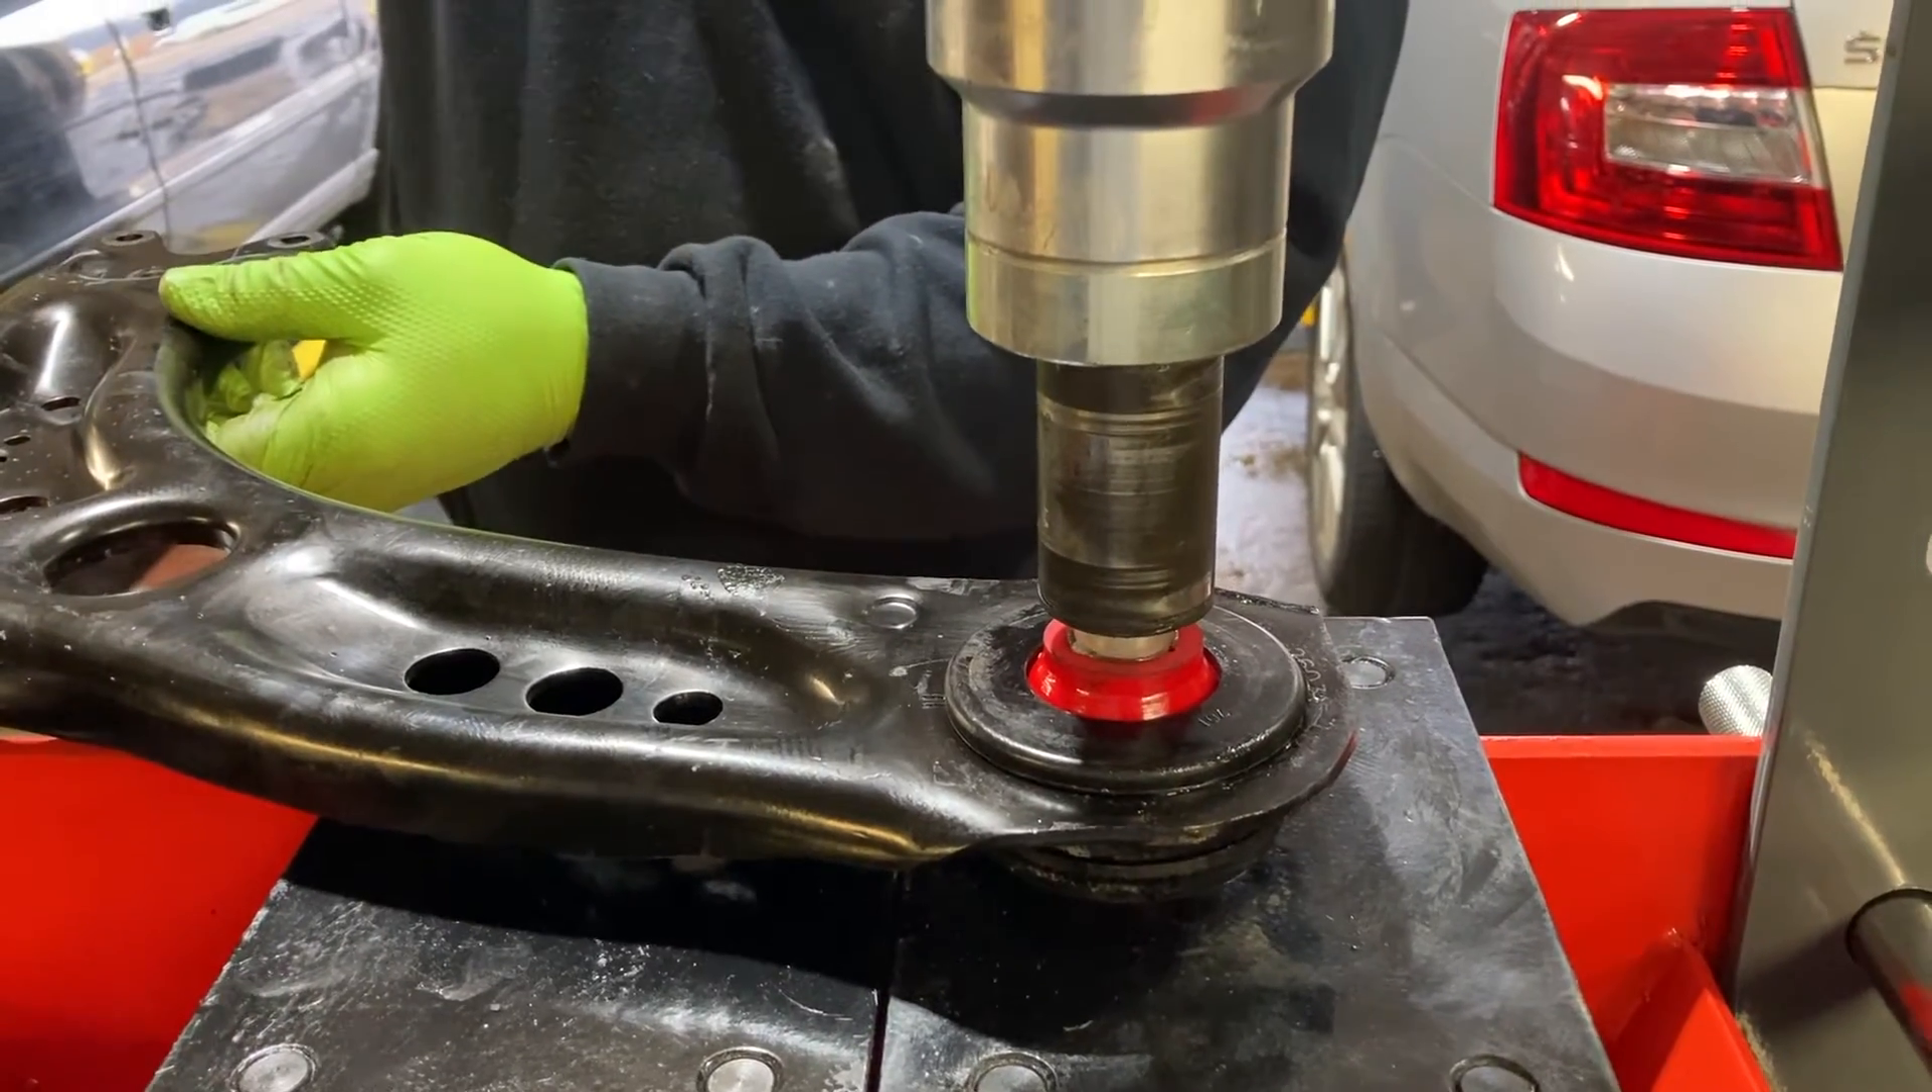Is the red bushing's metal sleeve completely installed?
No.